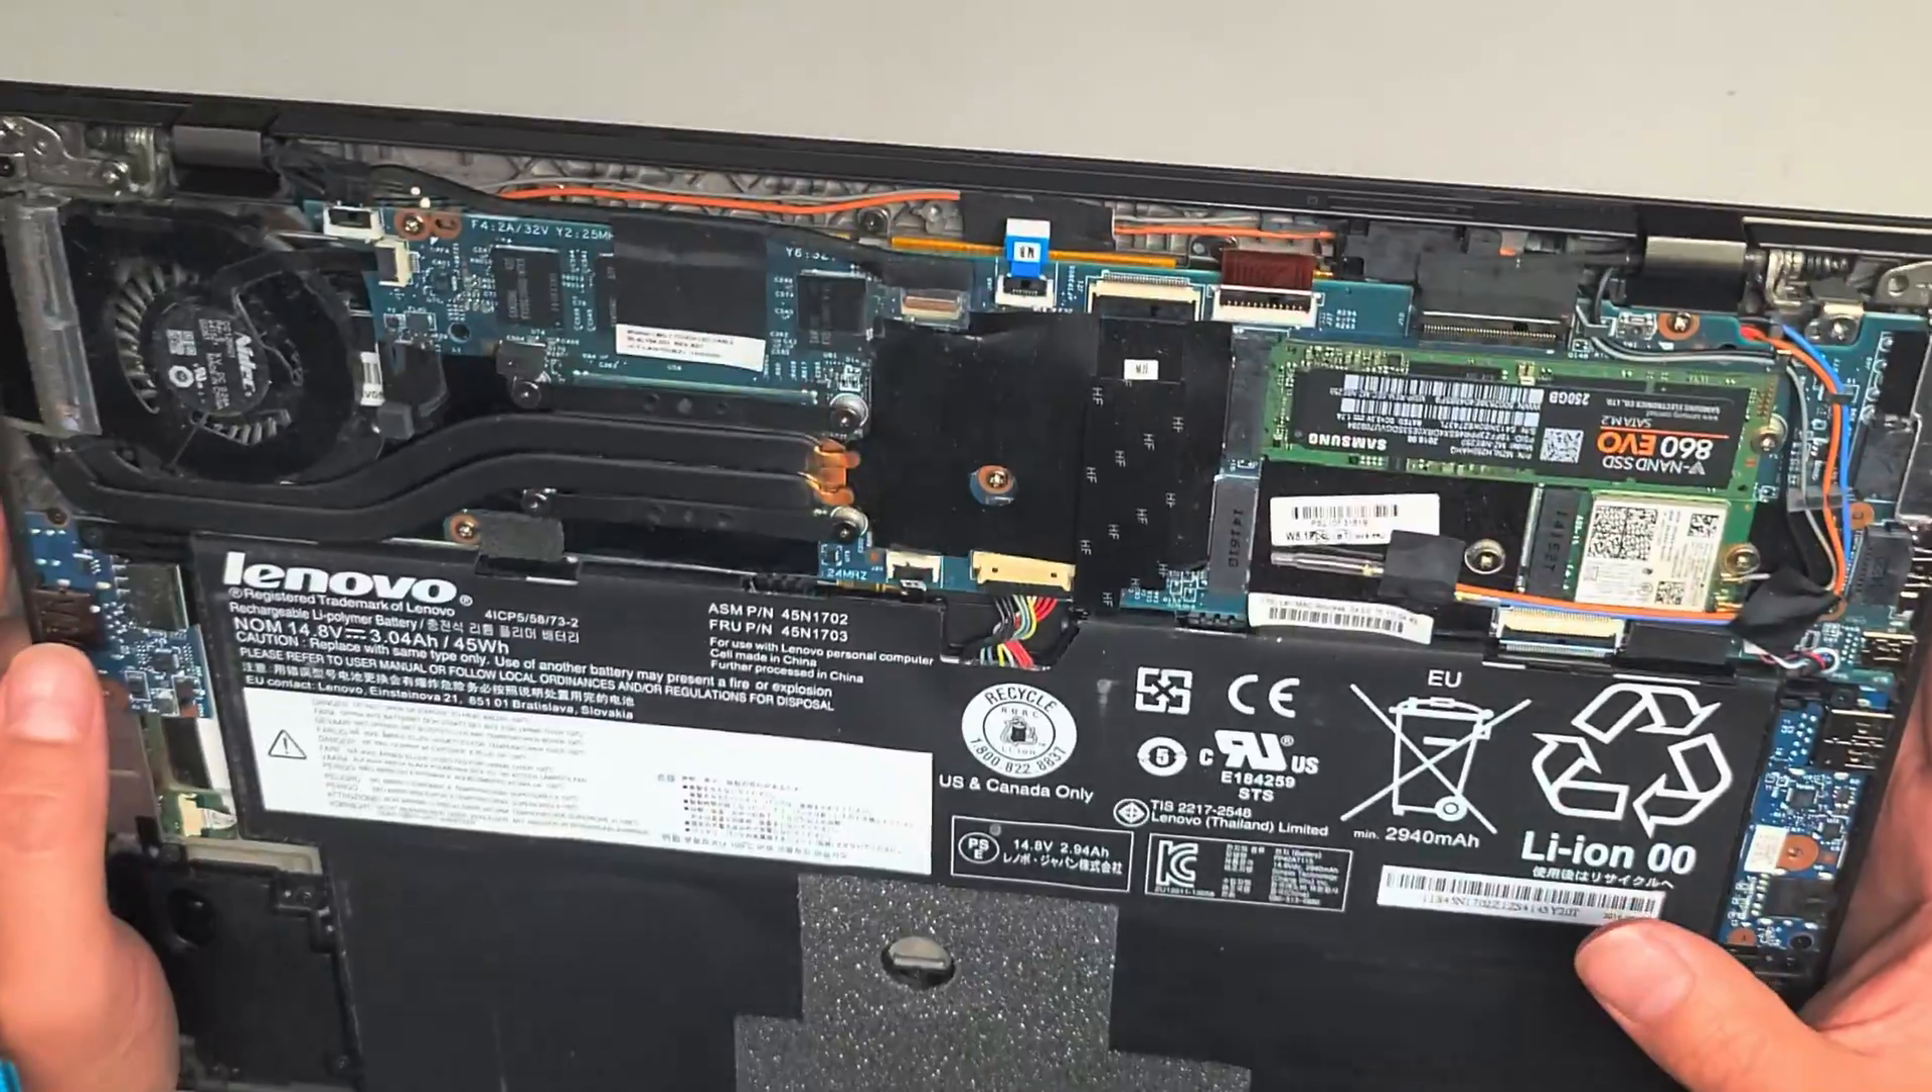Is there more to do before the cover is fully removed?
No.